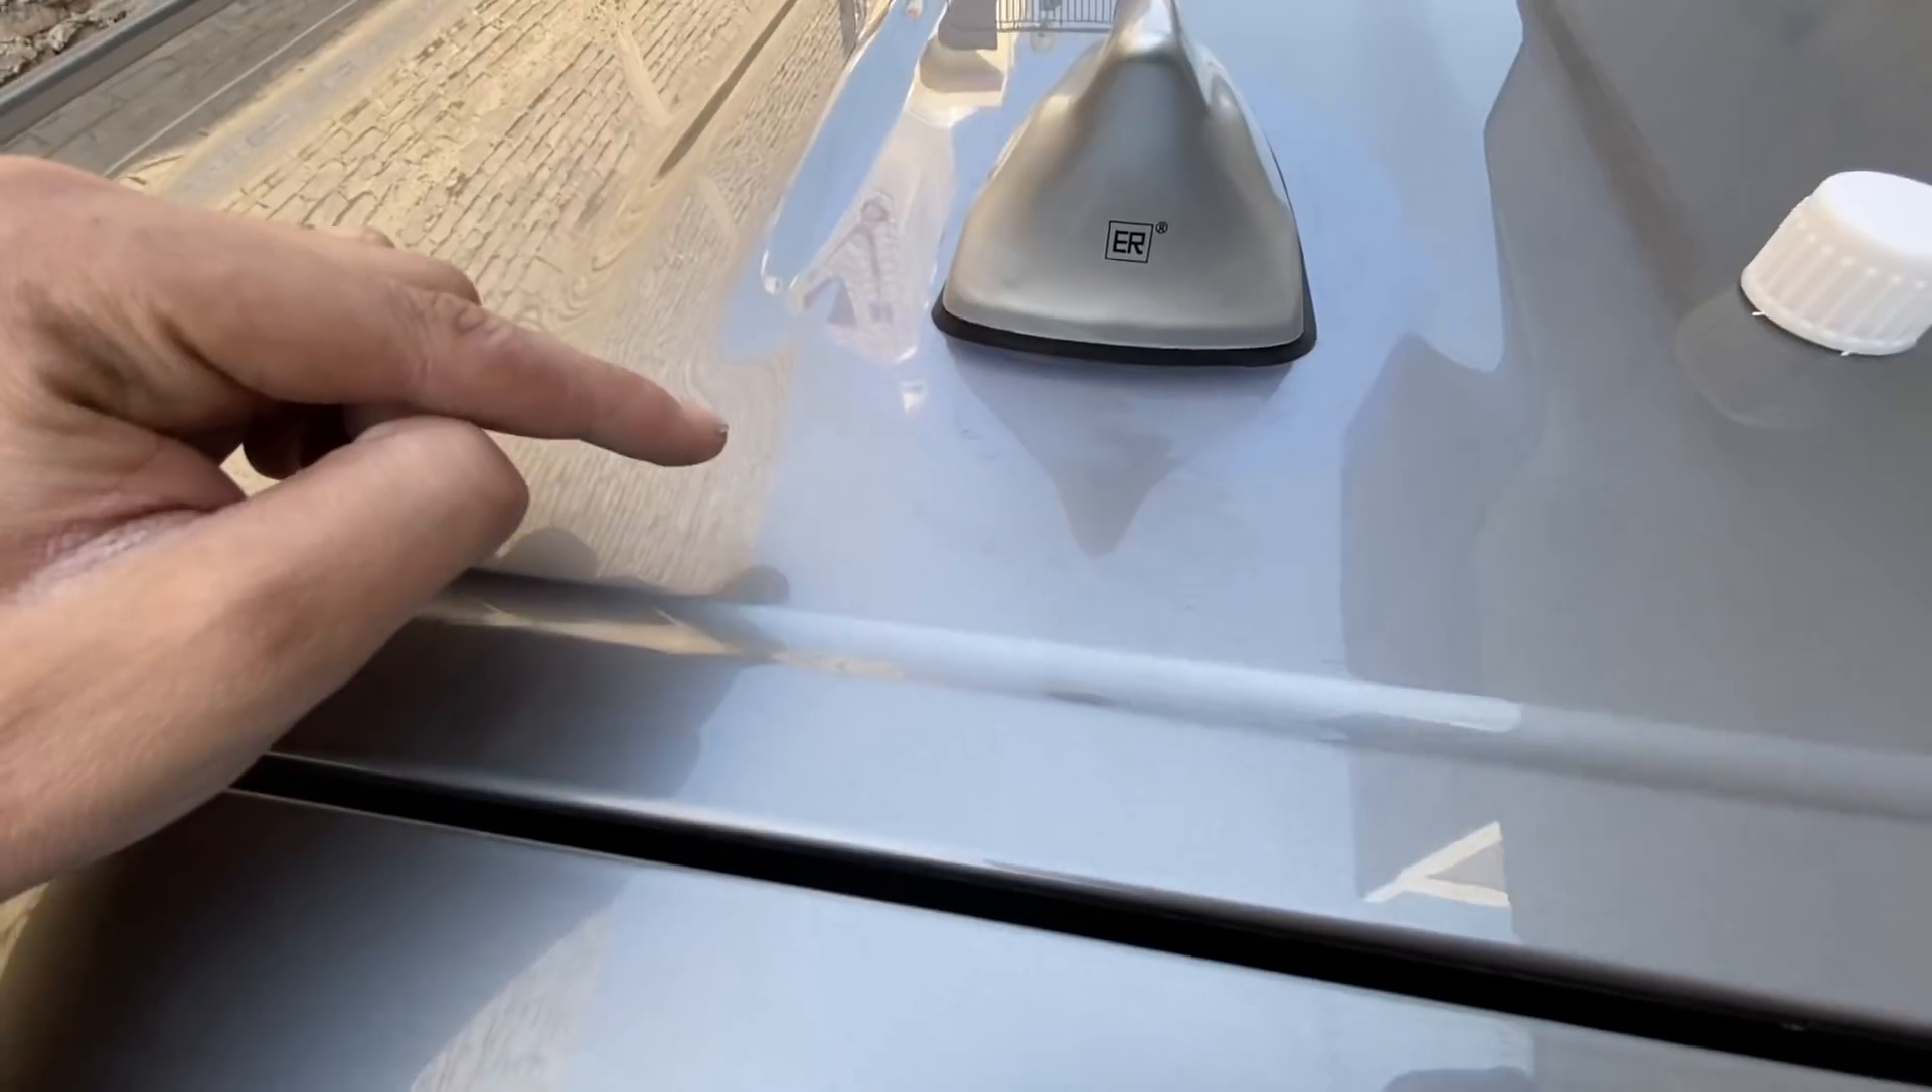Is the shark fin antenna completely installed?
Yes.